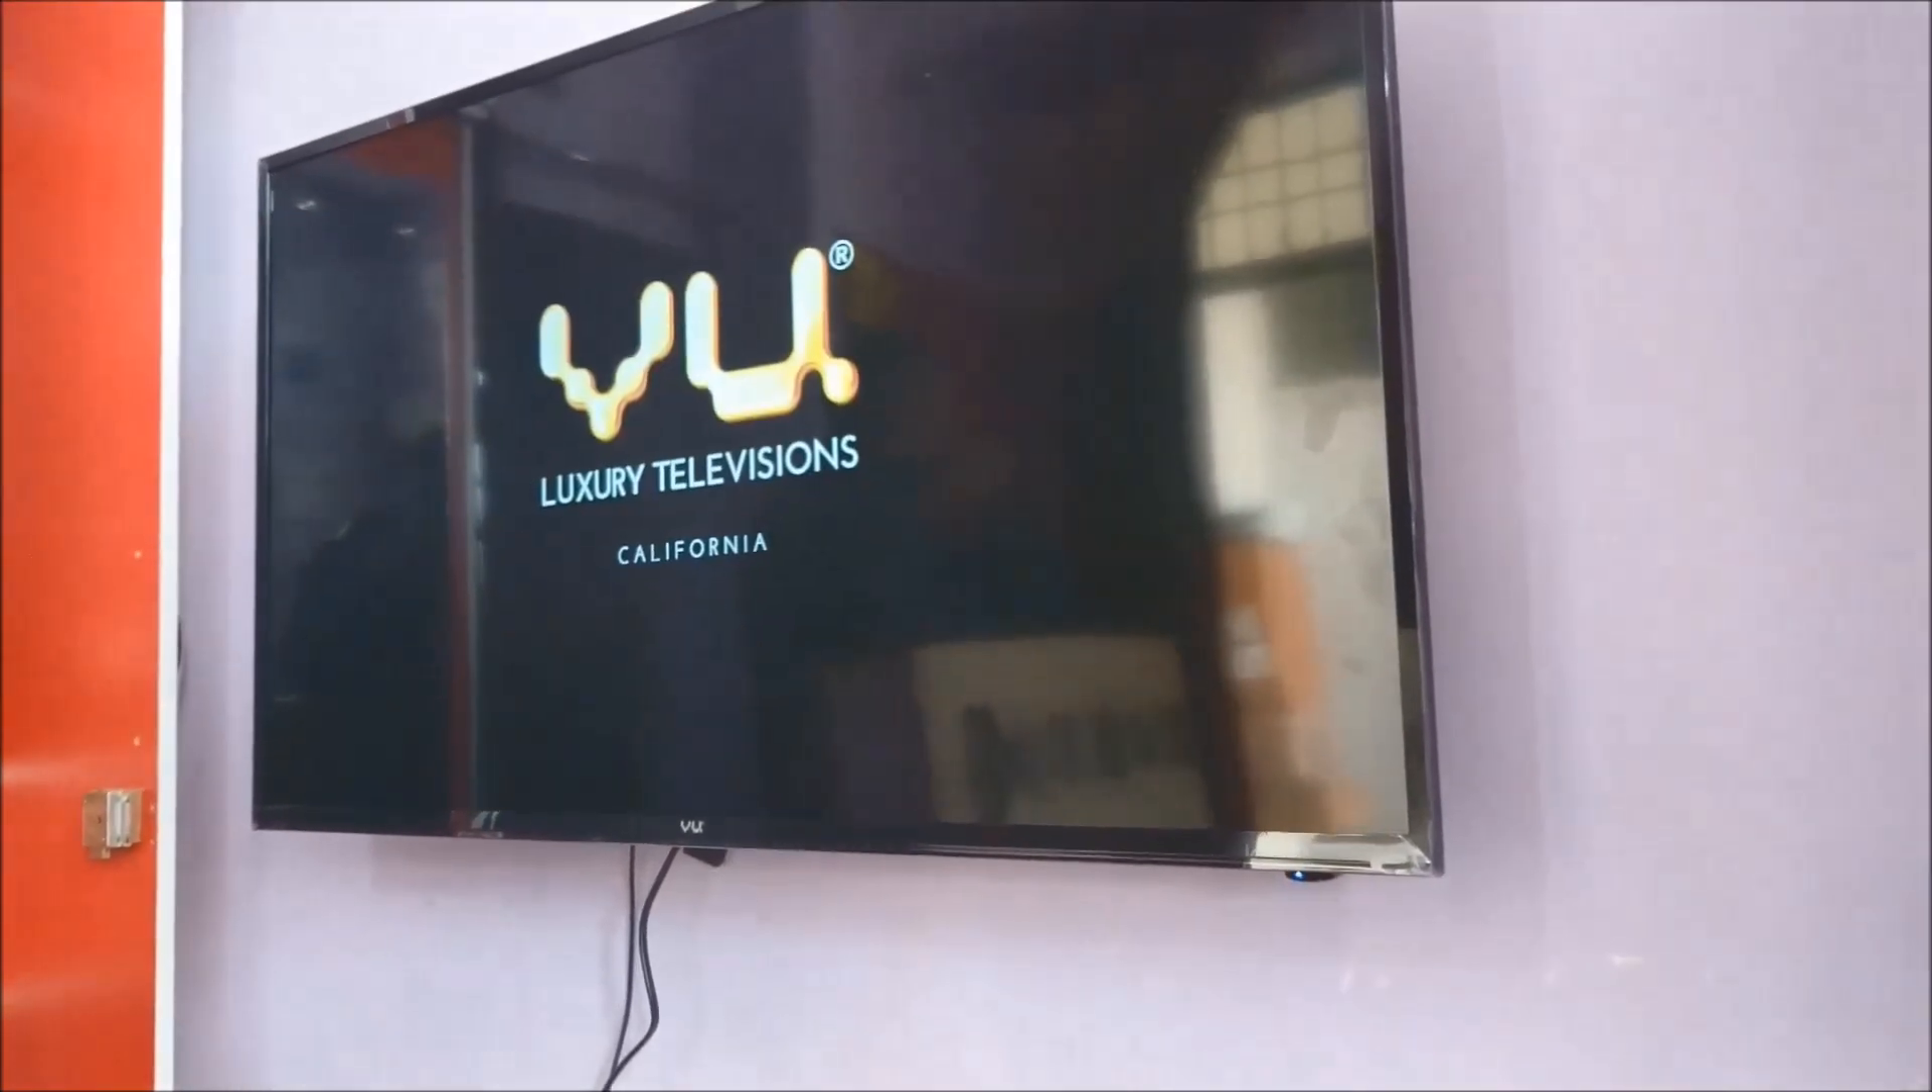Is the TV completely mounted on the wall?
Yes.